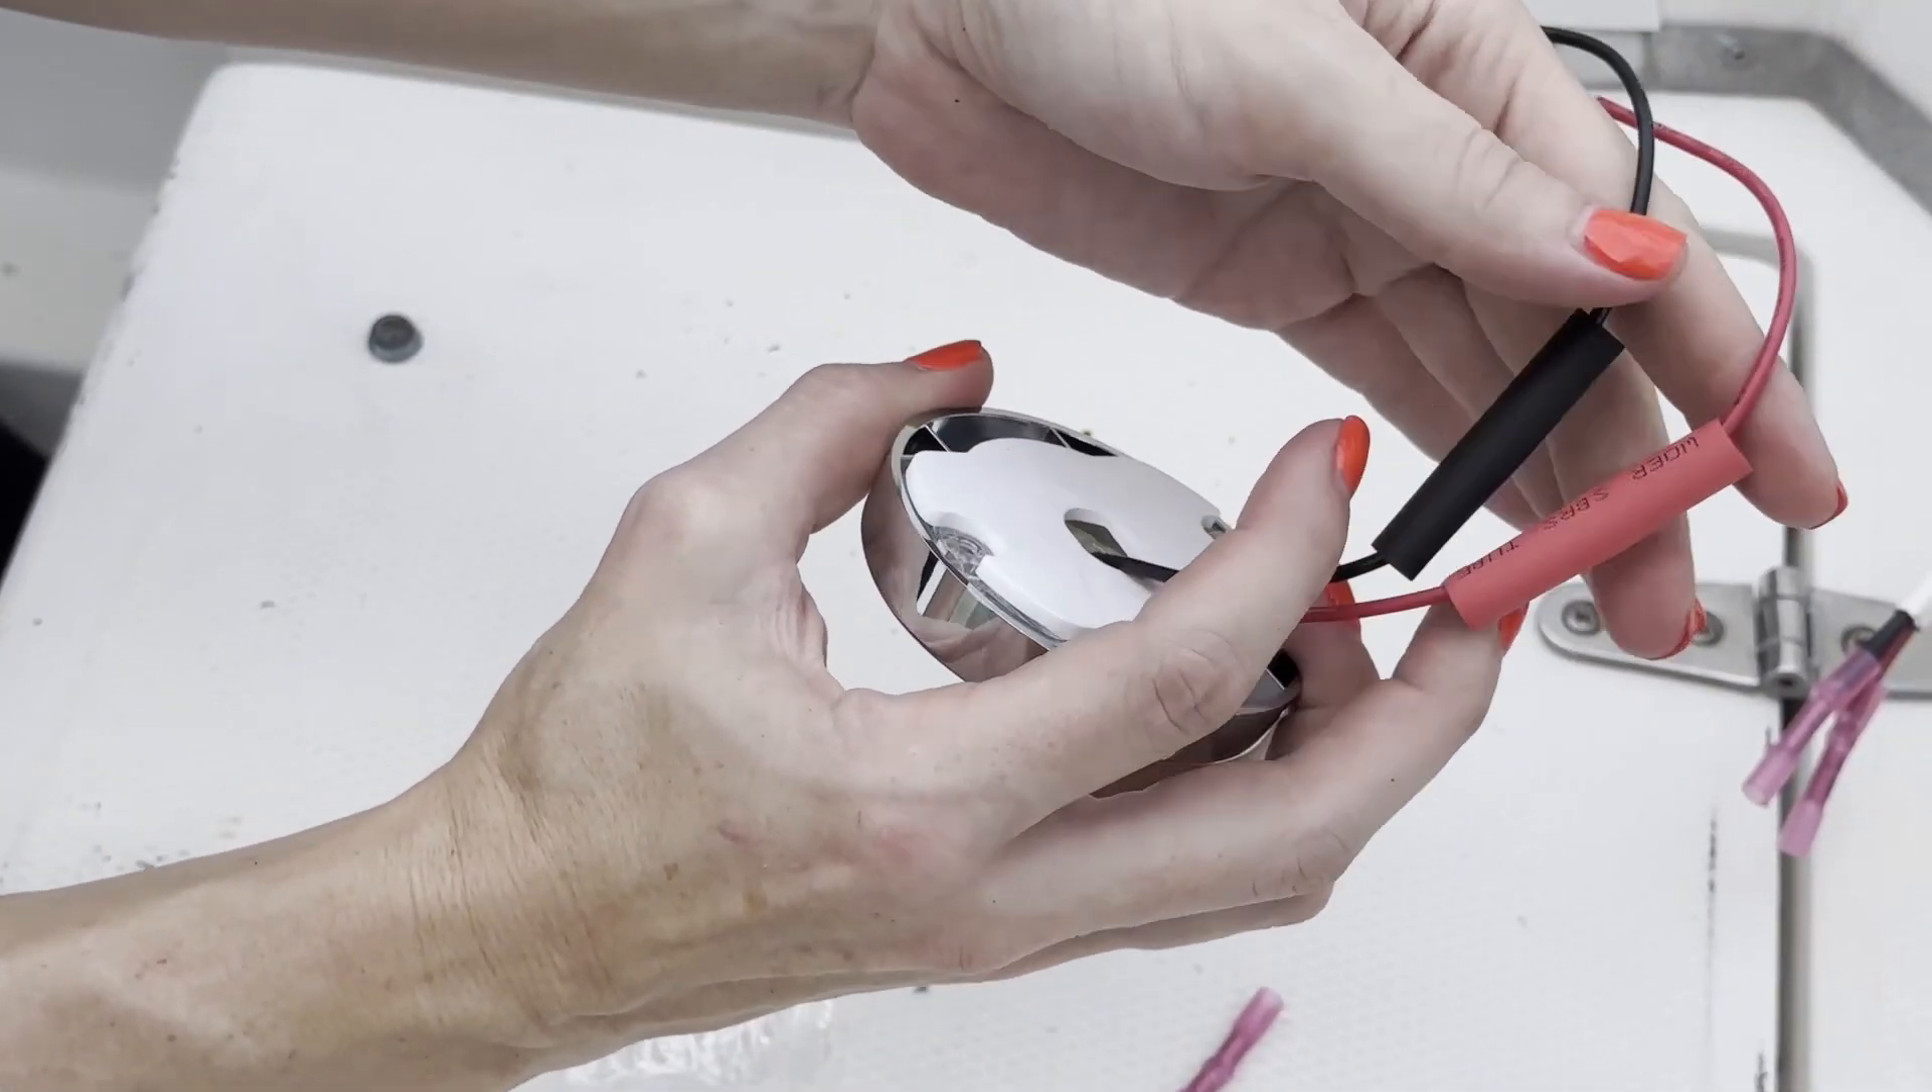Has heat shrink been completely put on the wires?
Yes.